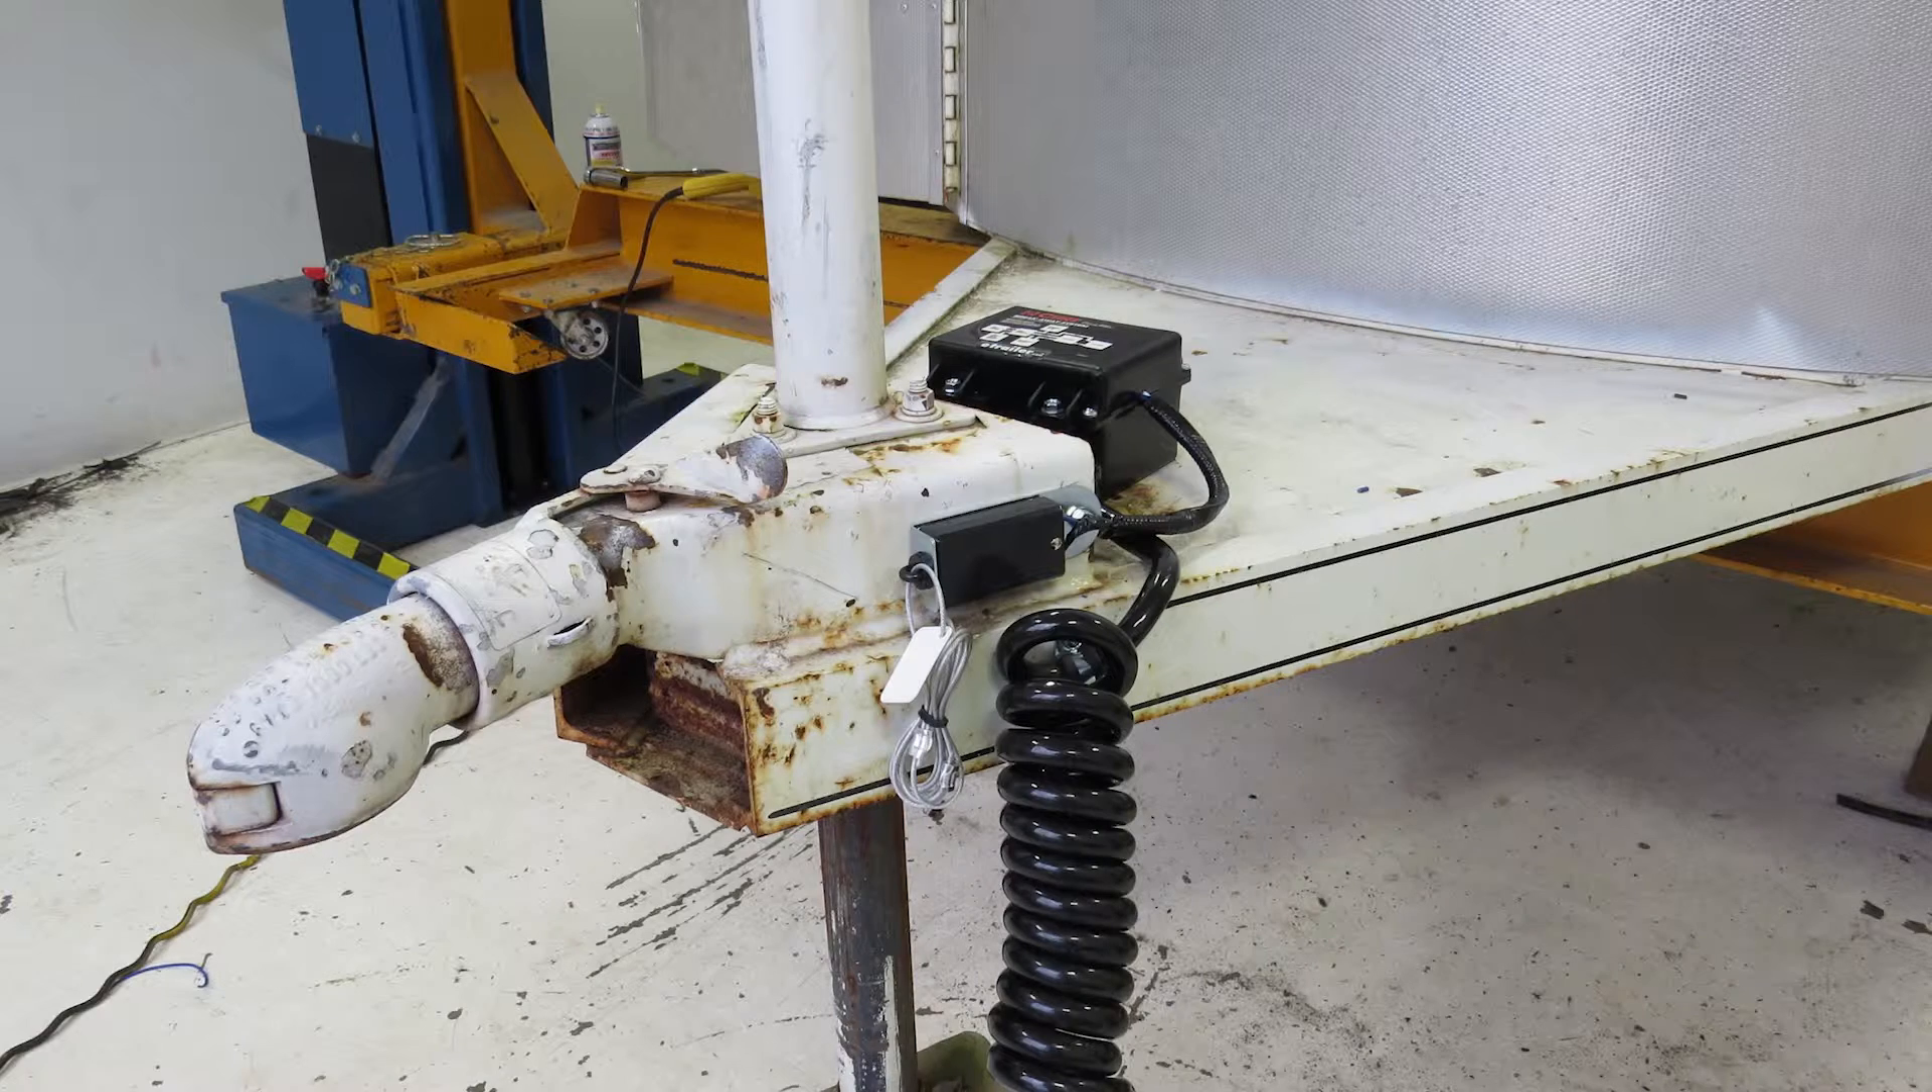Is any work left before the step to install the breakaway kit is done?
No.